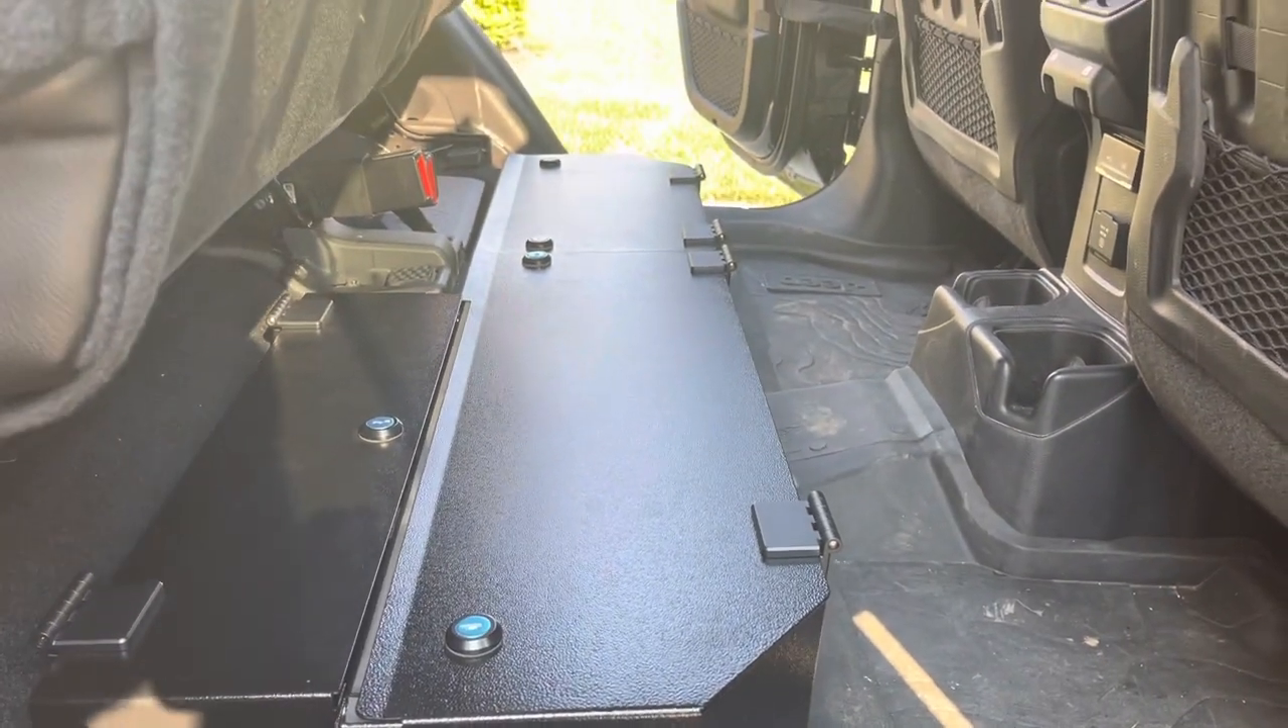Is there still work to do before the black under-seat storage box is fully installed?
No.